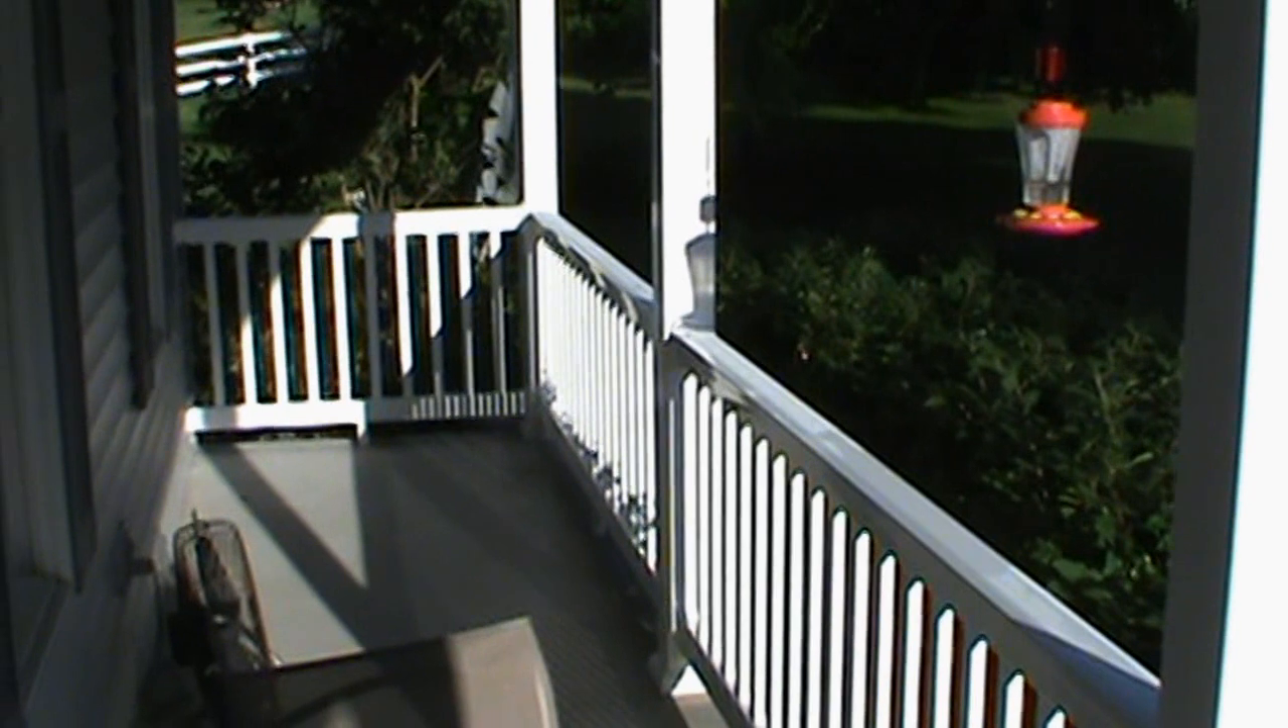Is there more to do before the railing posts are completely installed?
No.